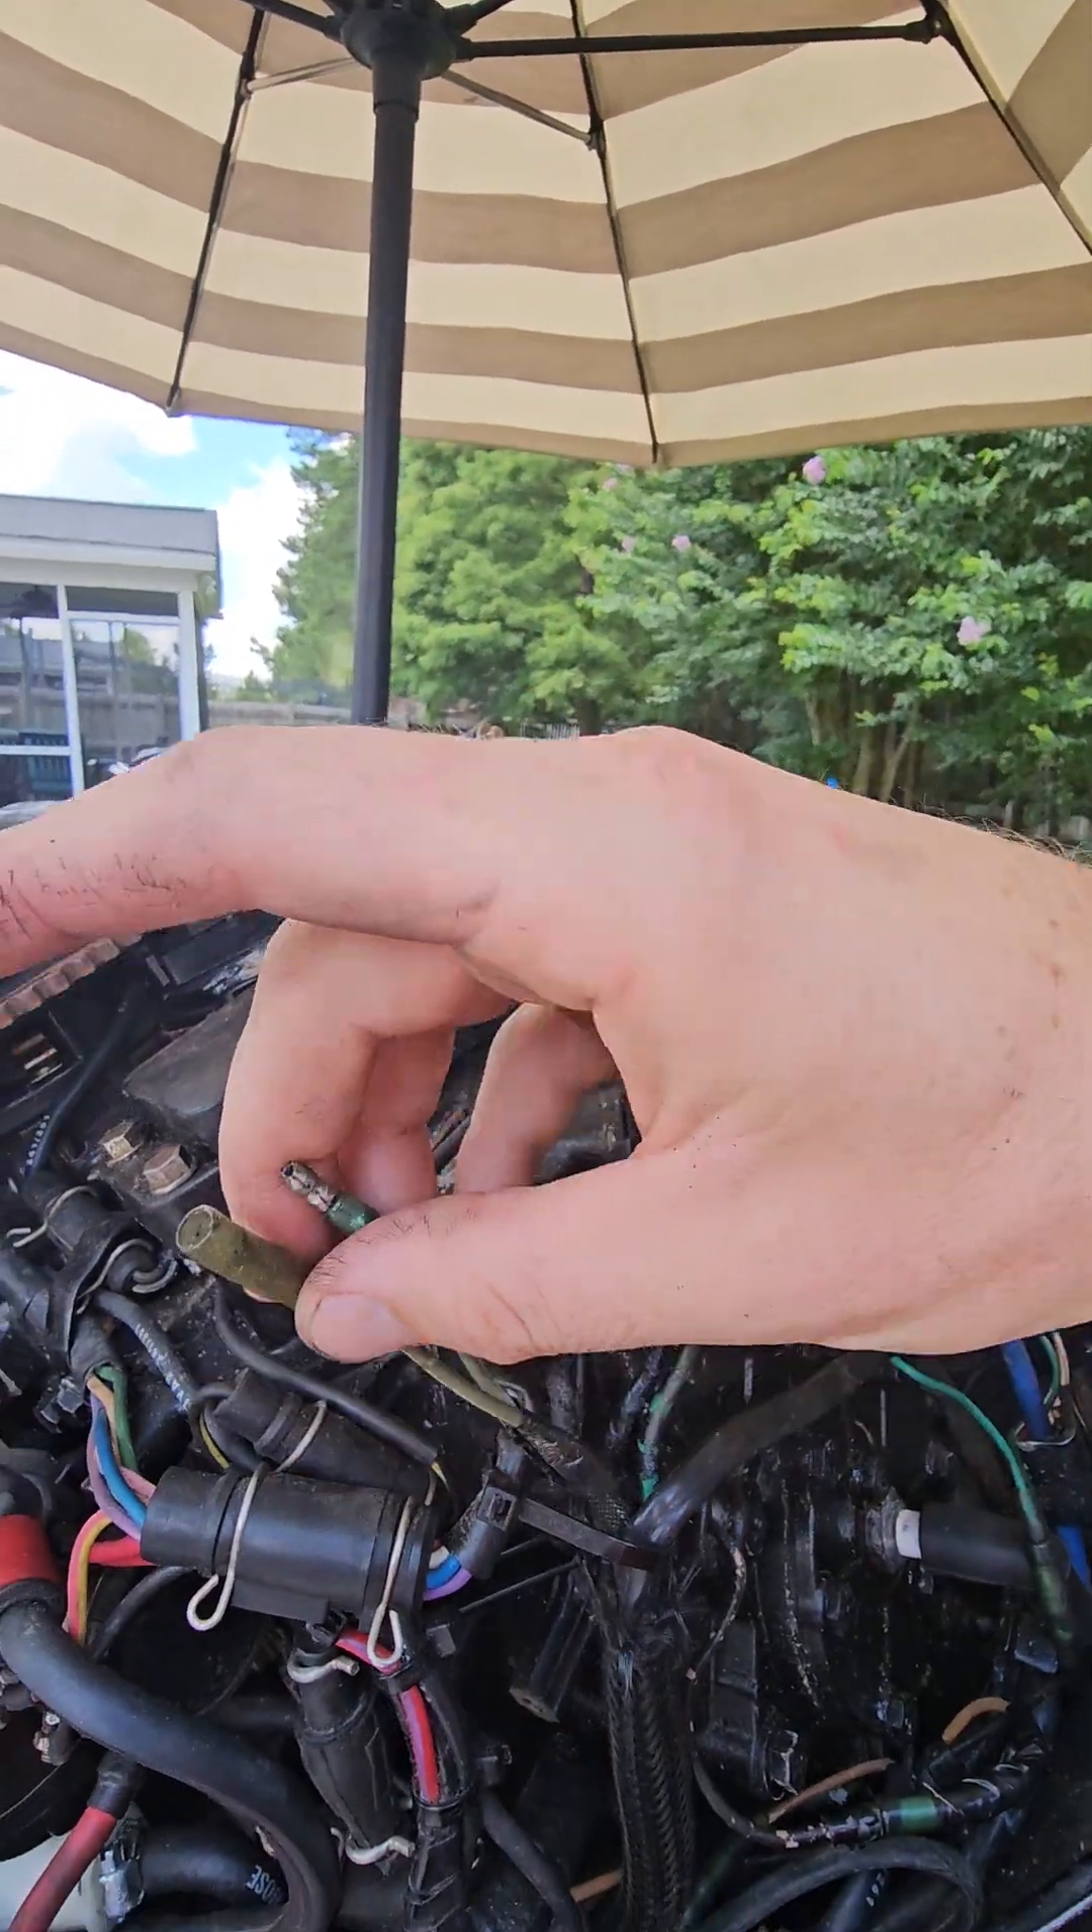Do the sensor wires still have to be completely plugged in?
Yes.